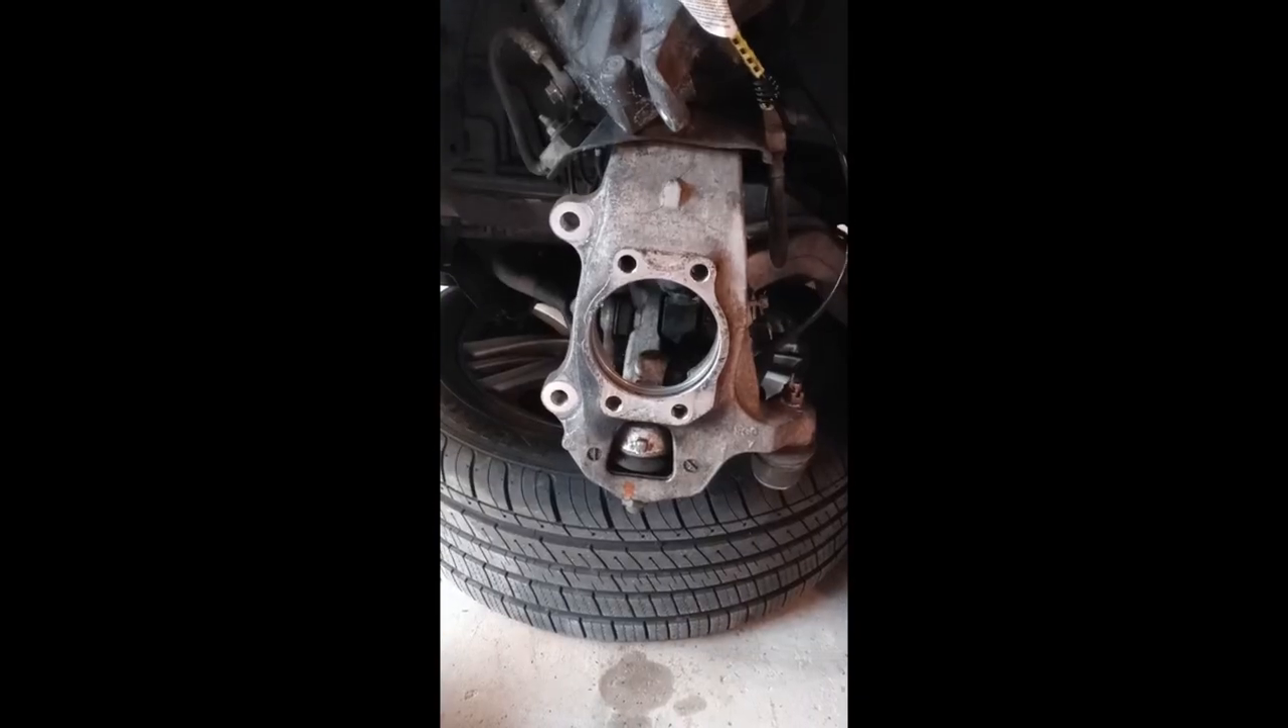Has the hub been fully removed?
Yes.